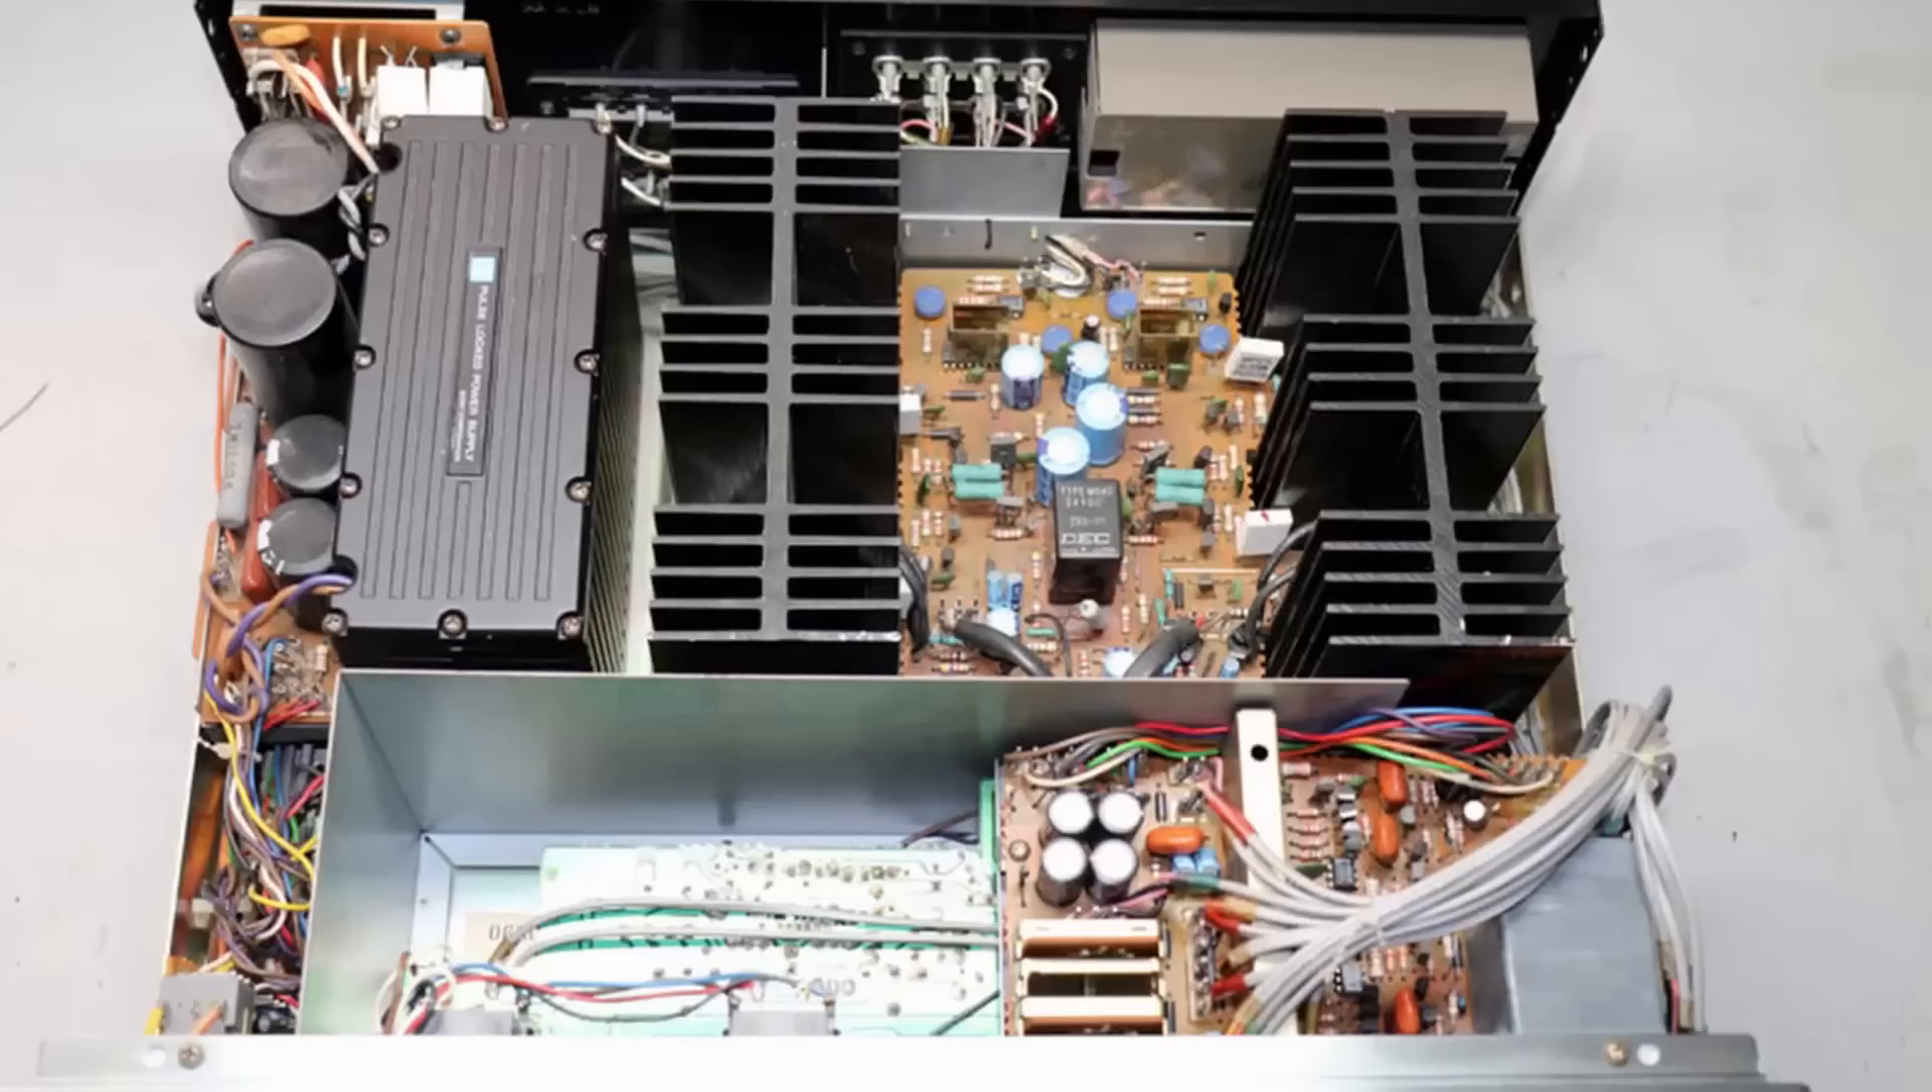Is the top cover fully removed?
Yes.